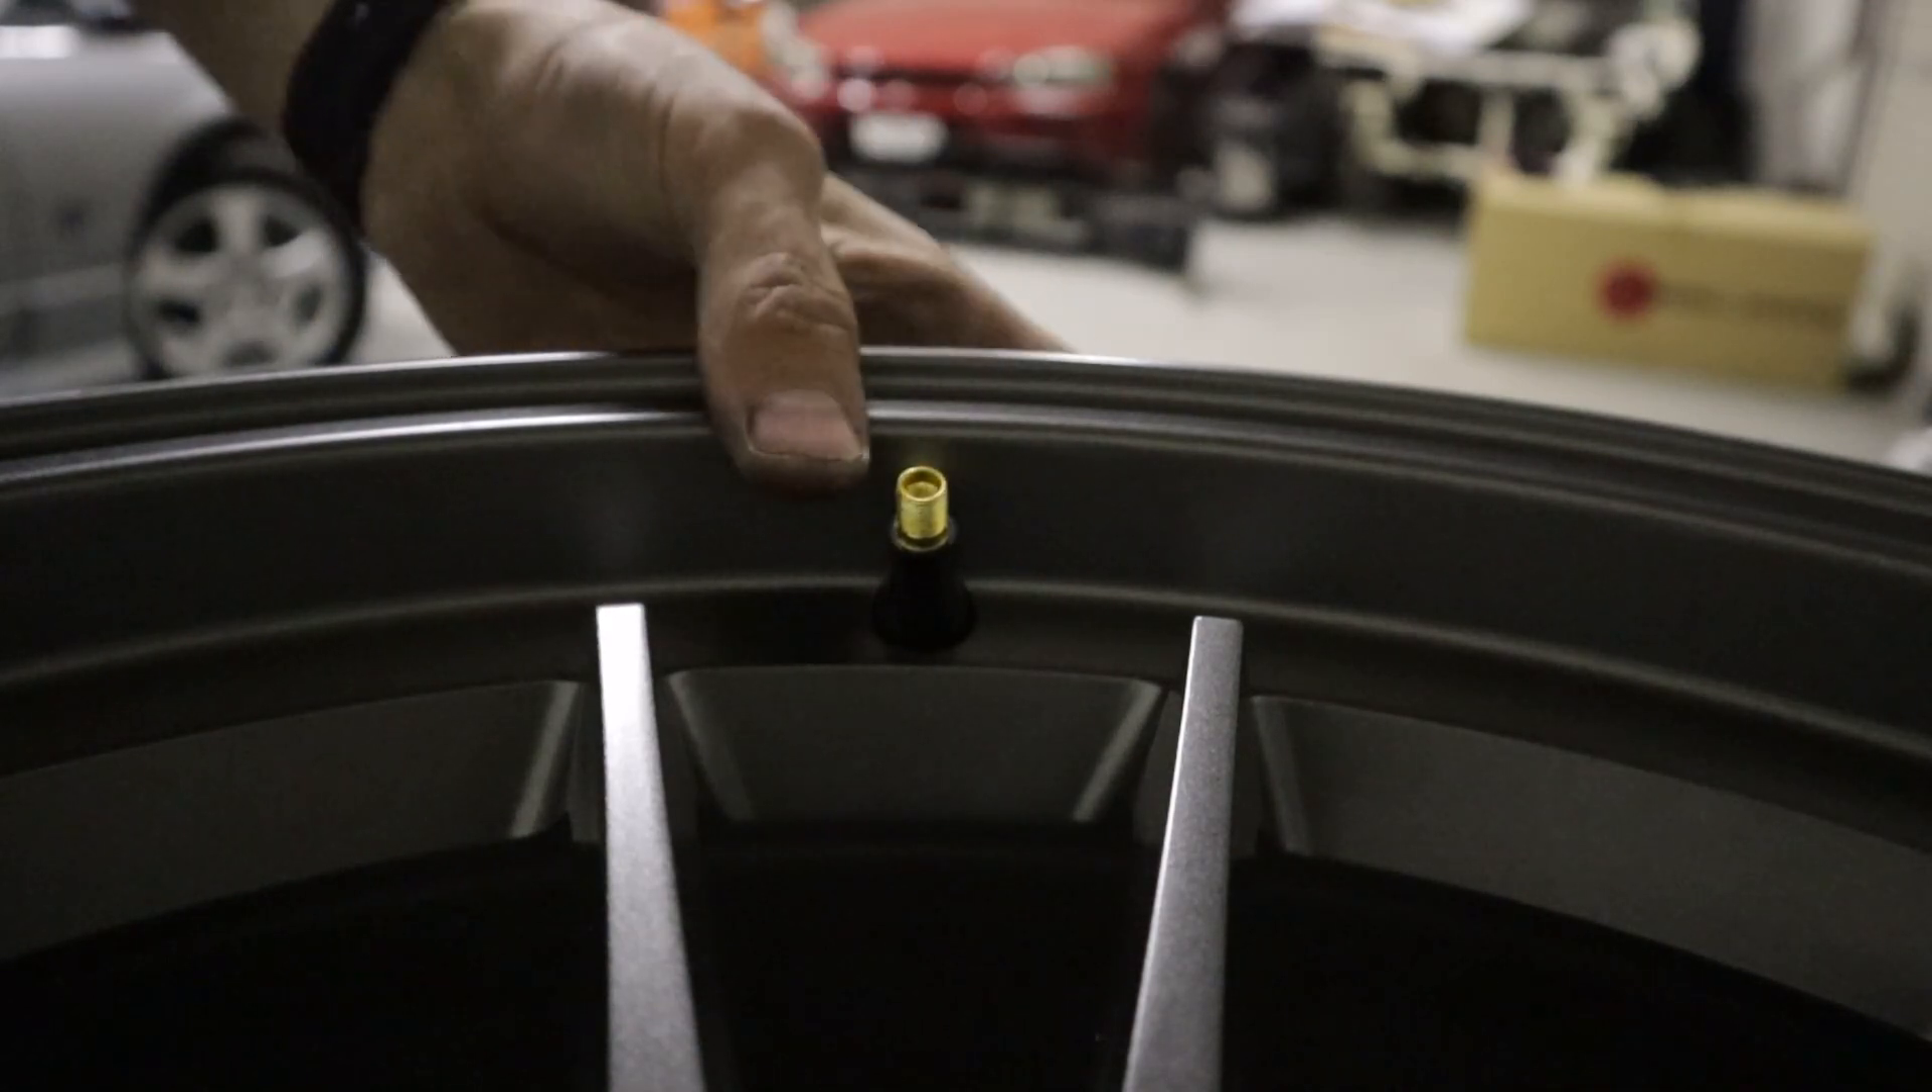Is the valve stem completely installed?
Yes.